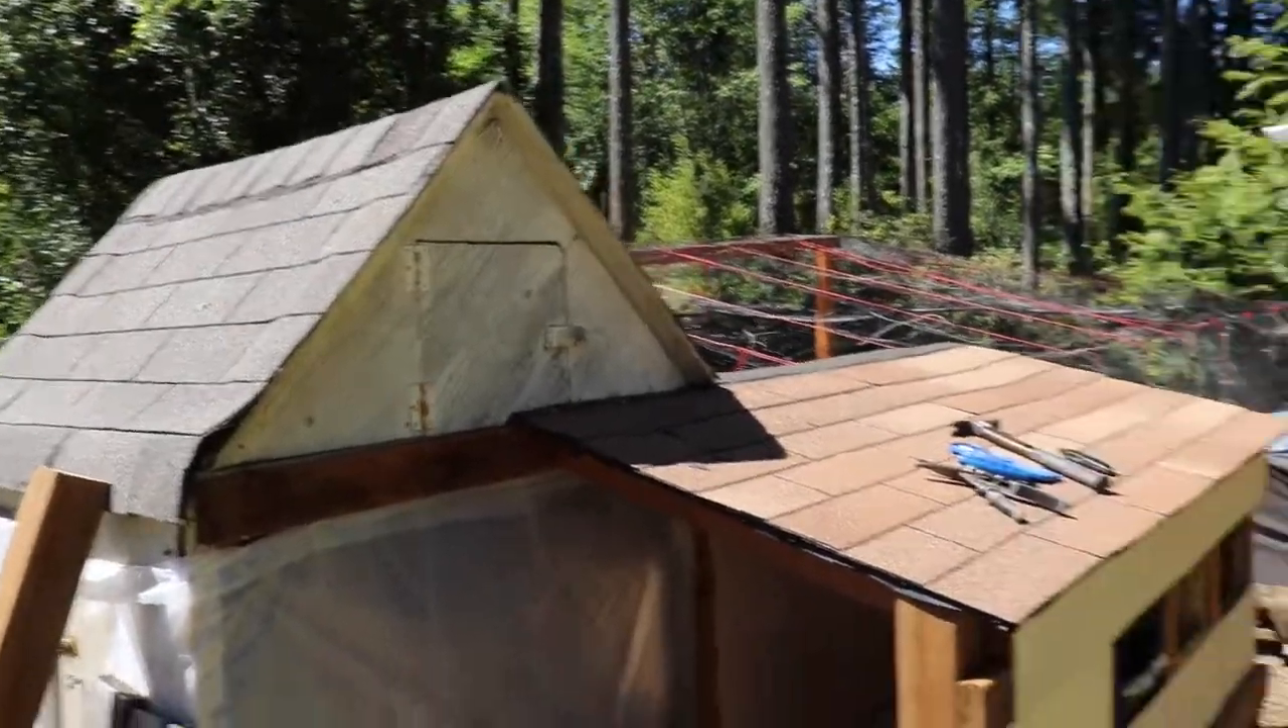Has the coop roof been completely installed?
Yes.